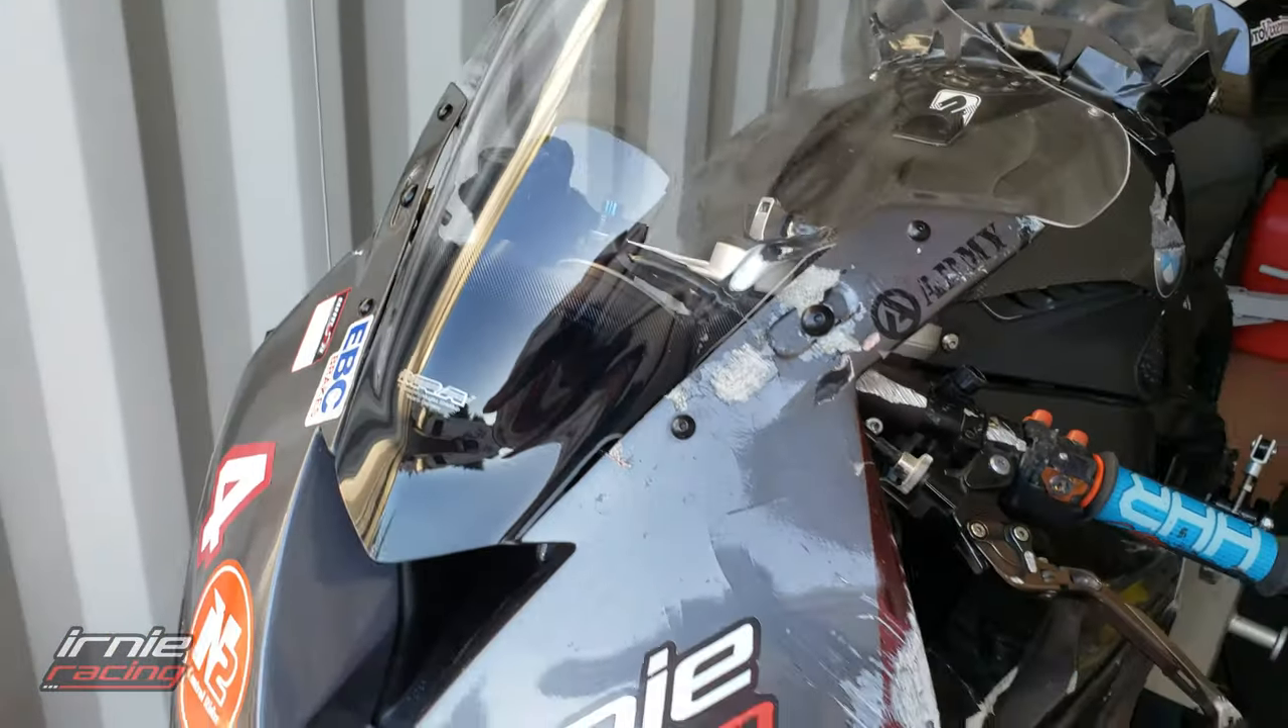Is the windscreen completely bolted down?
Yes.